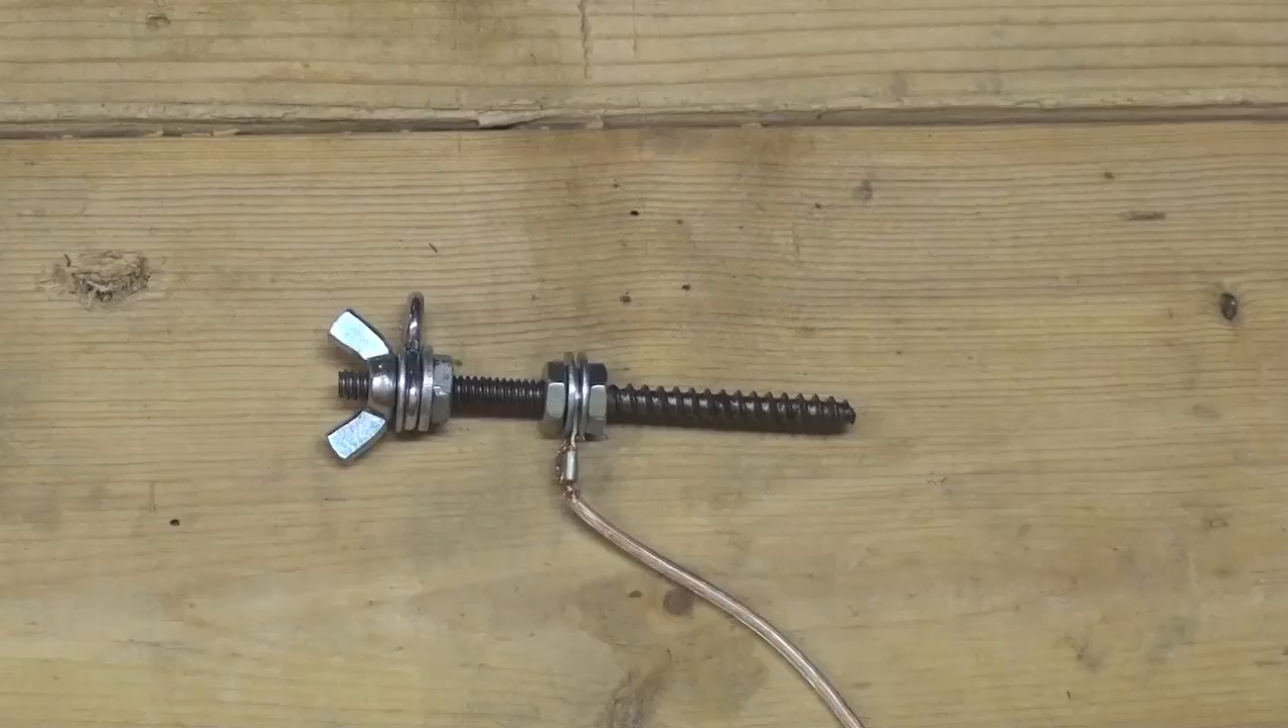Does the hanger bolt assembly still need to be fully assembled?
No.